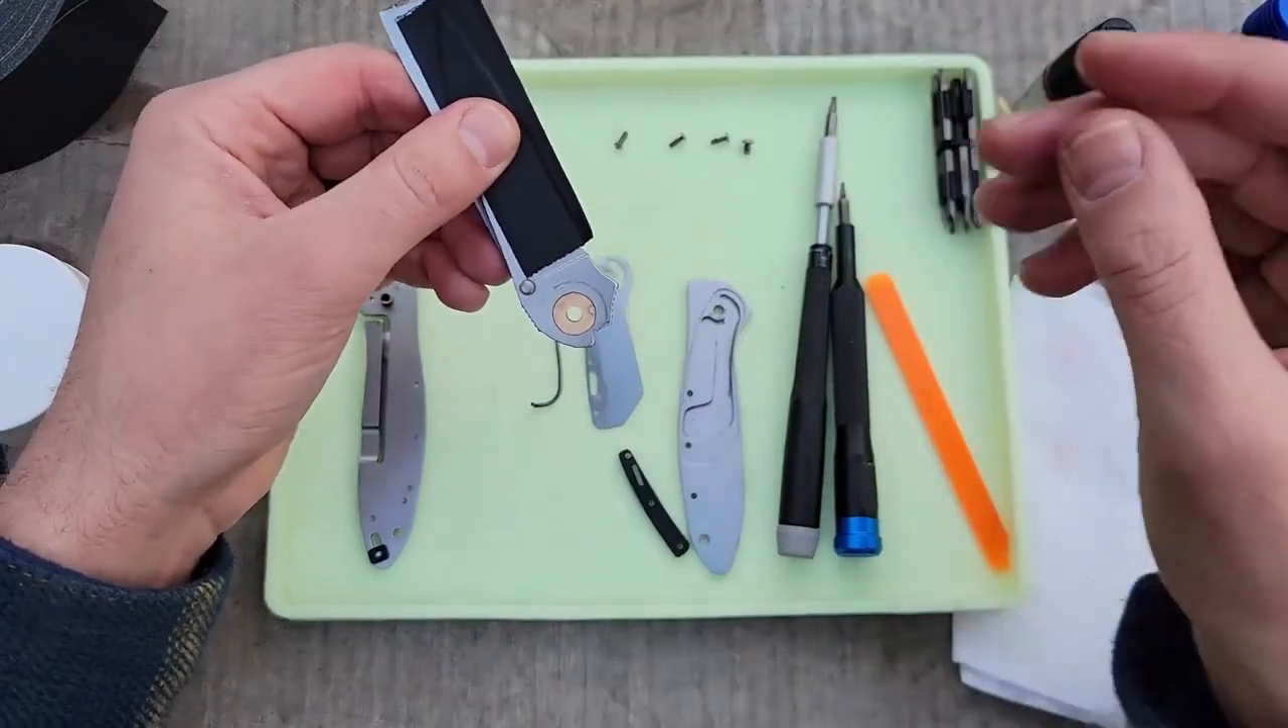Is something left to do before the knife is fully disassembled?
No.